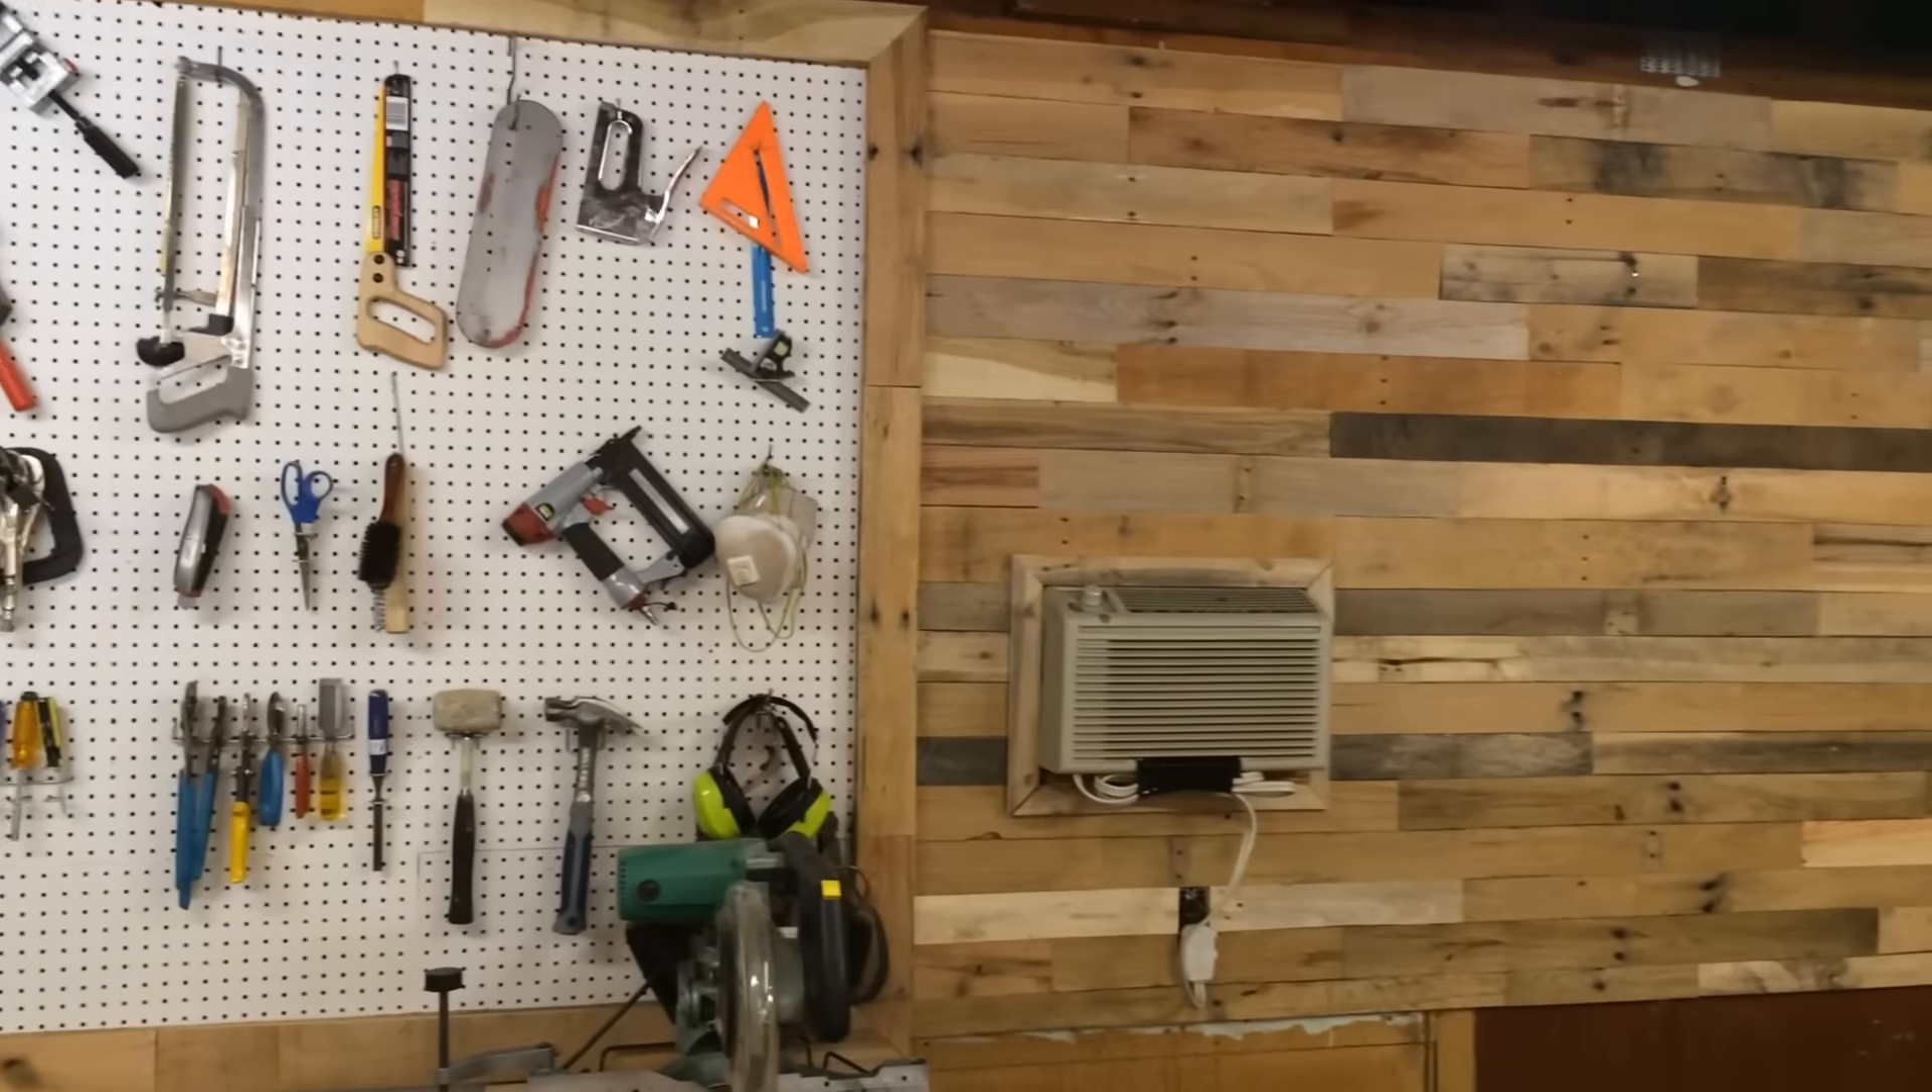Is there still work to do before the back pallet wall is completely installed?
No.